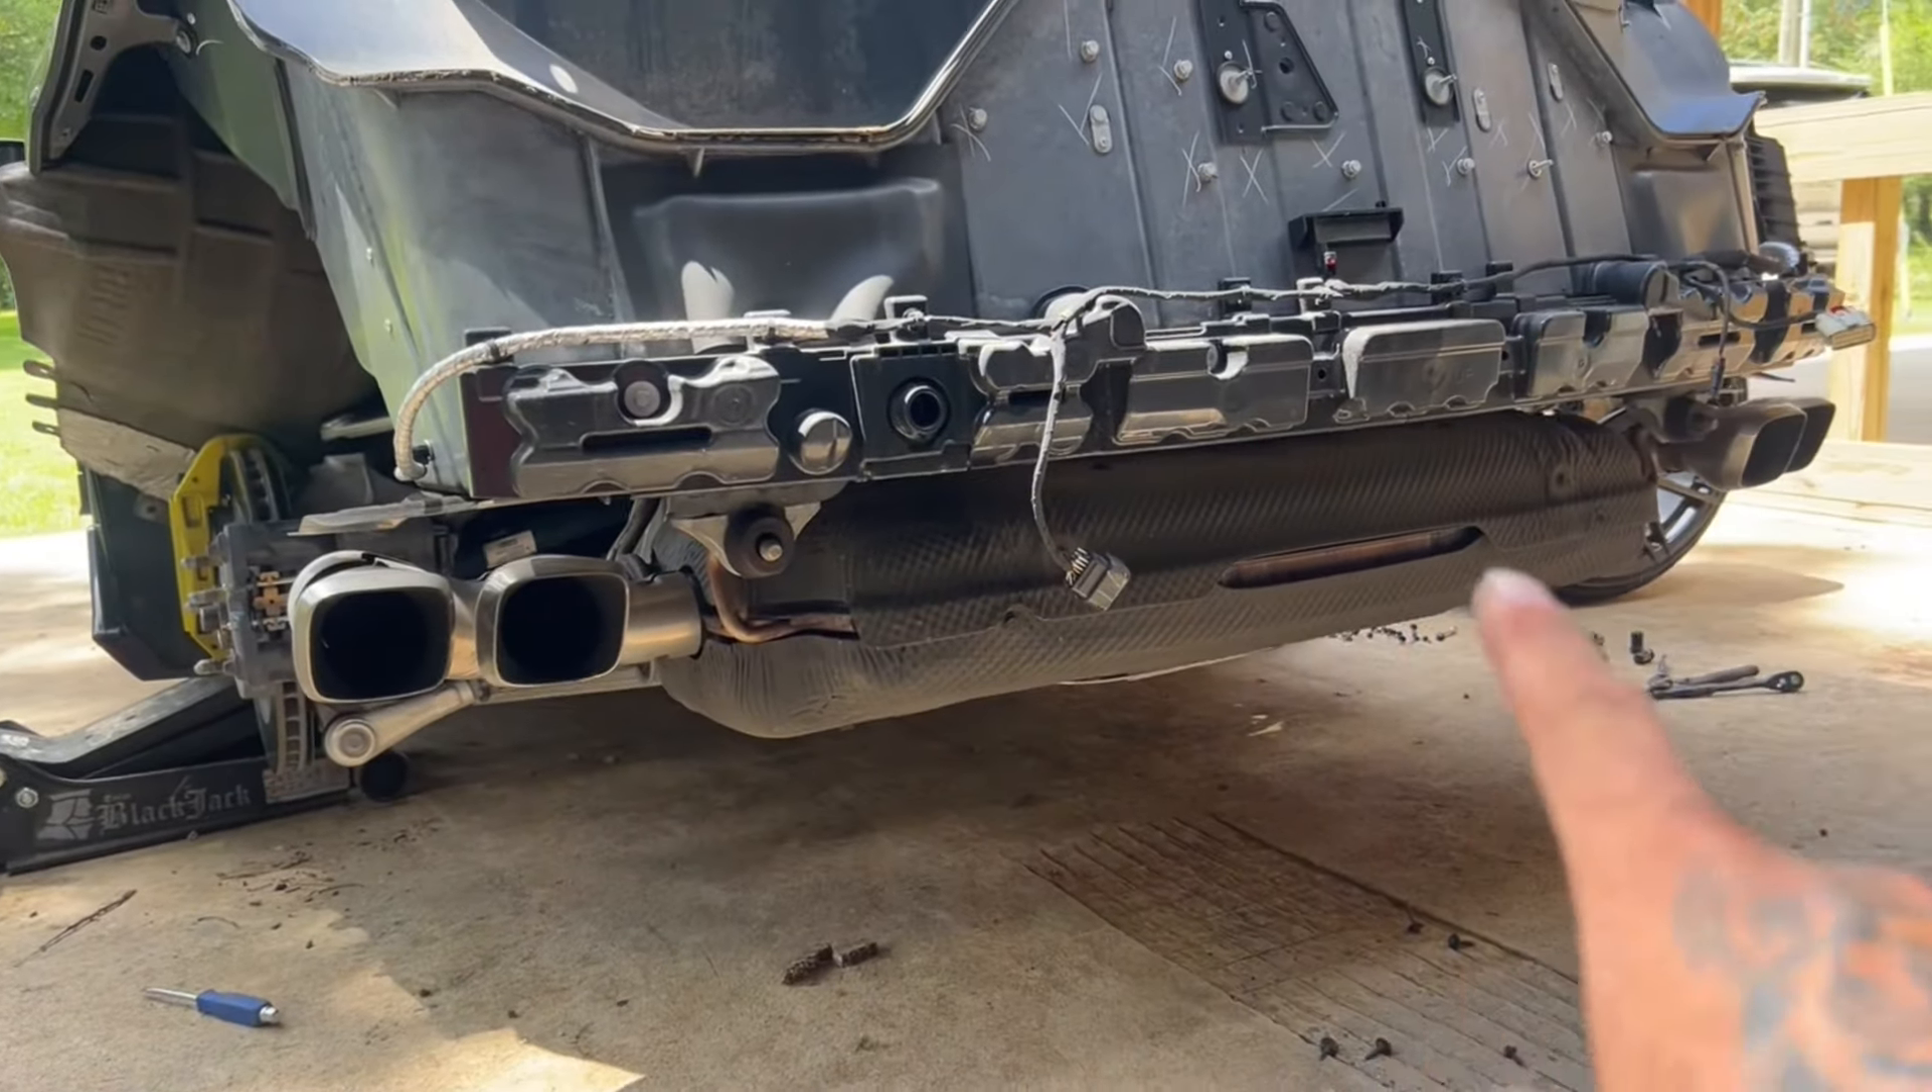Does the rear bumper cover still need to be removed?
No.